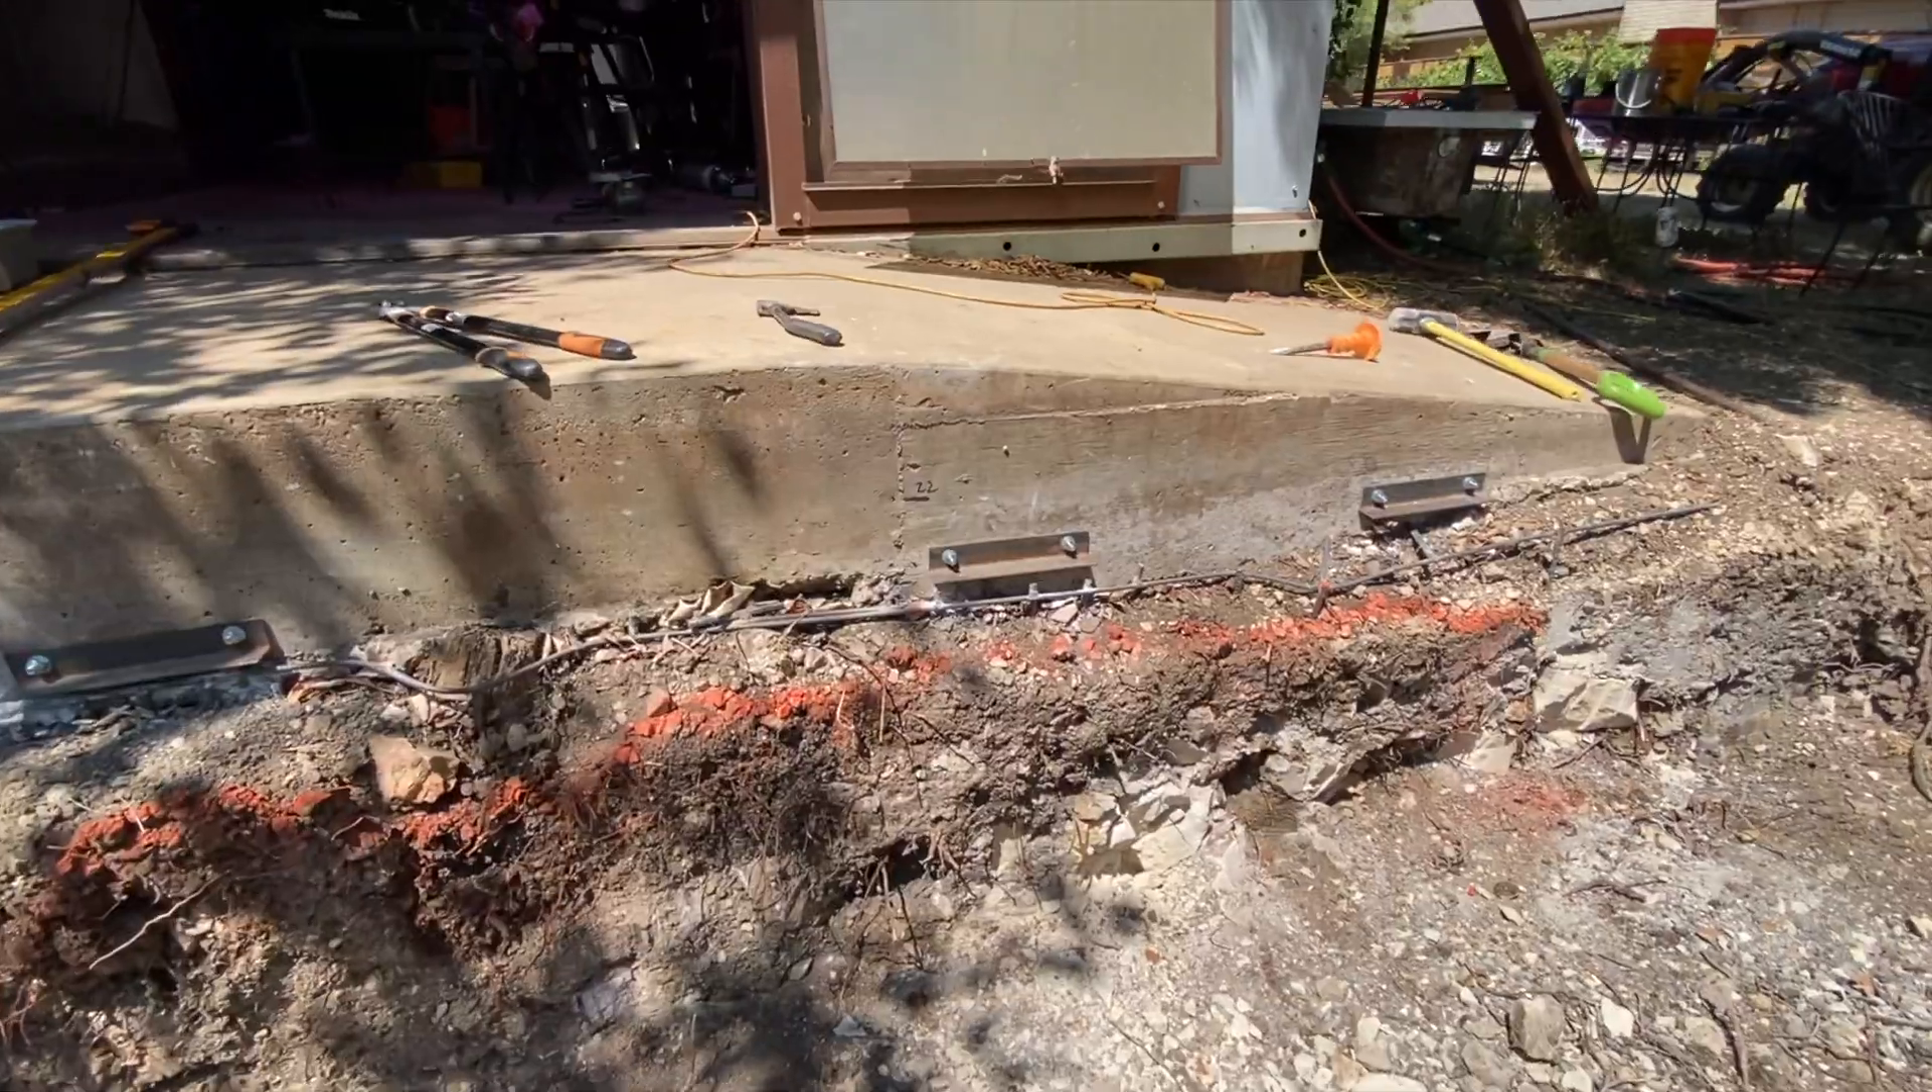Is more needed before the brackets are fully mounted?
No.